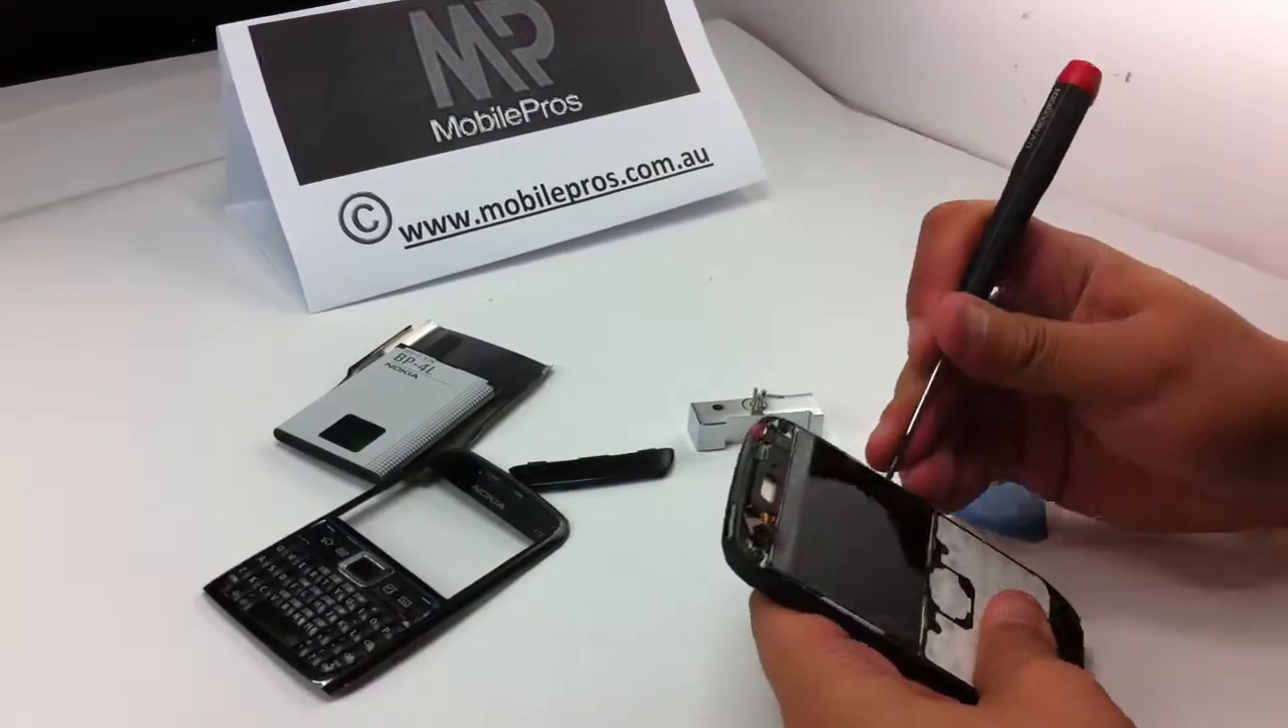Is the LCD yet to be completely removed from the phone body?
Yes.